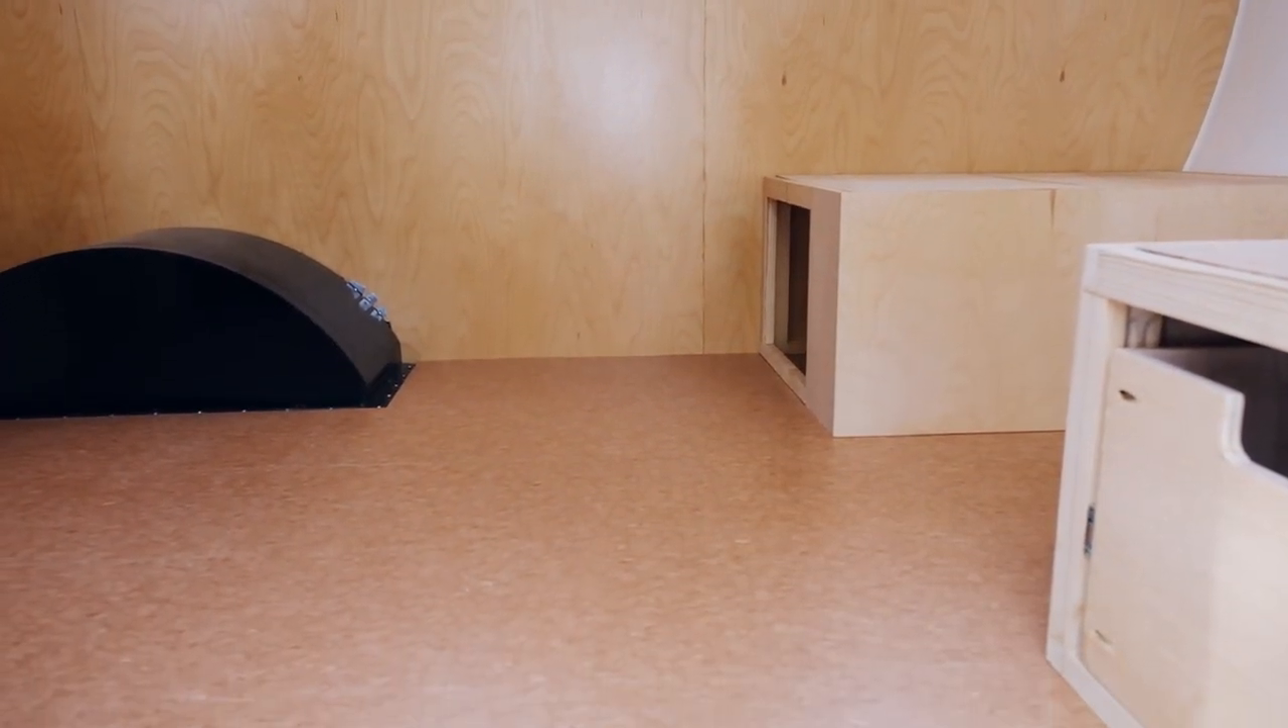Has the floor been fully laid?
Yes.